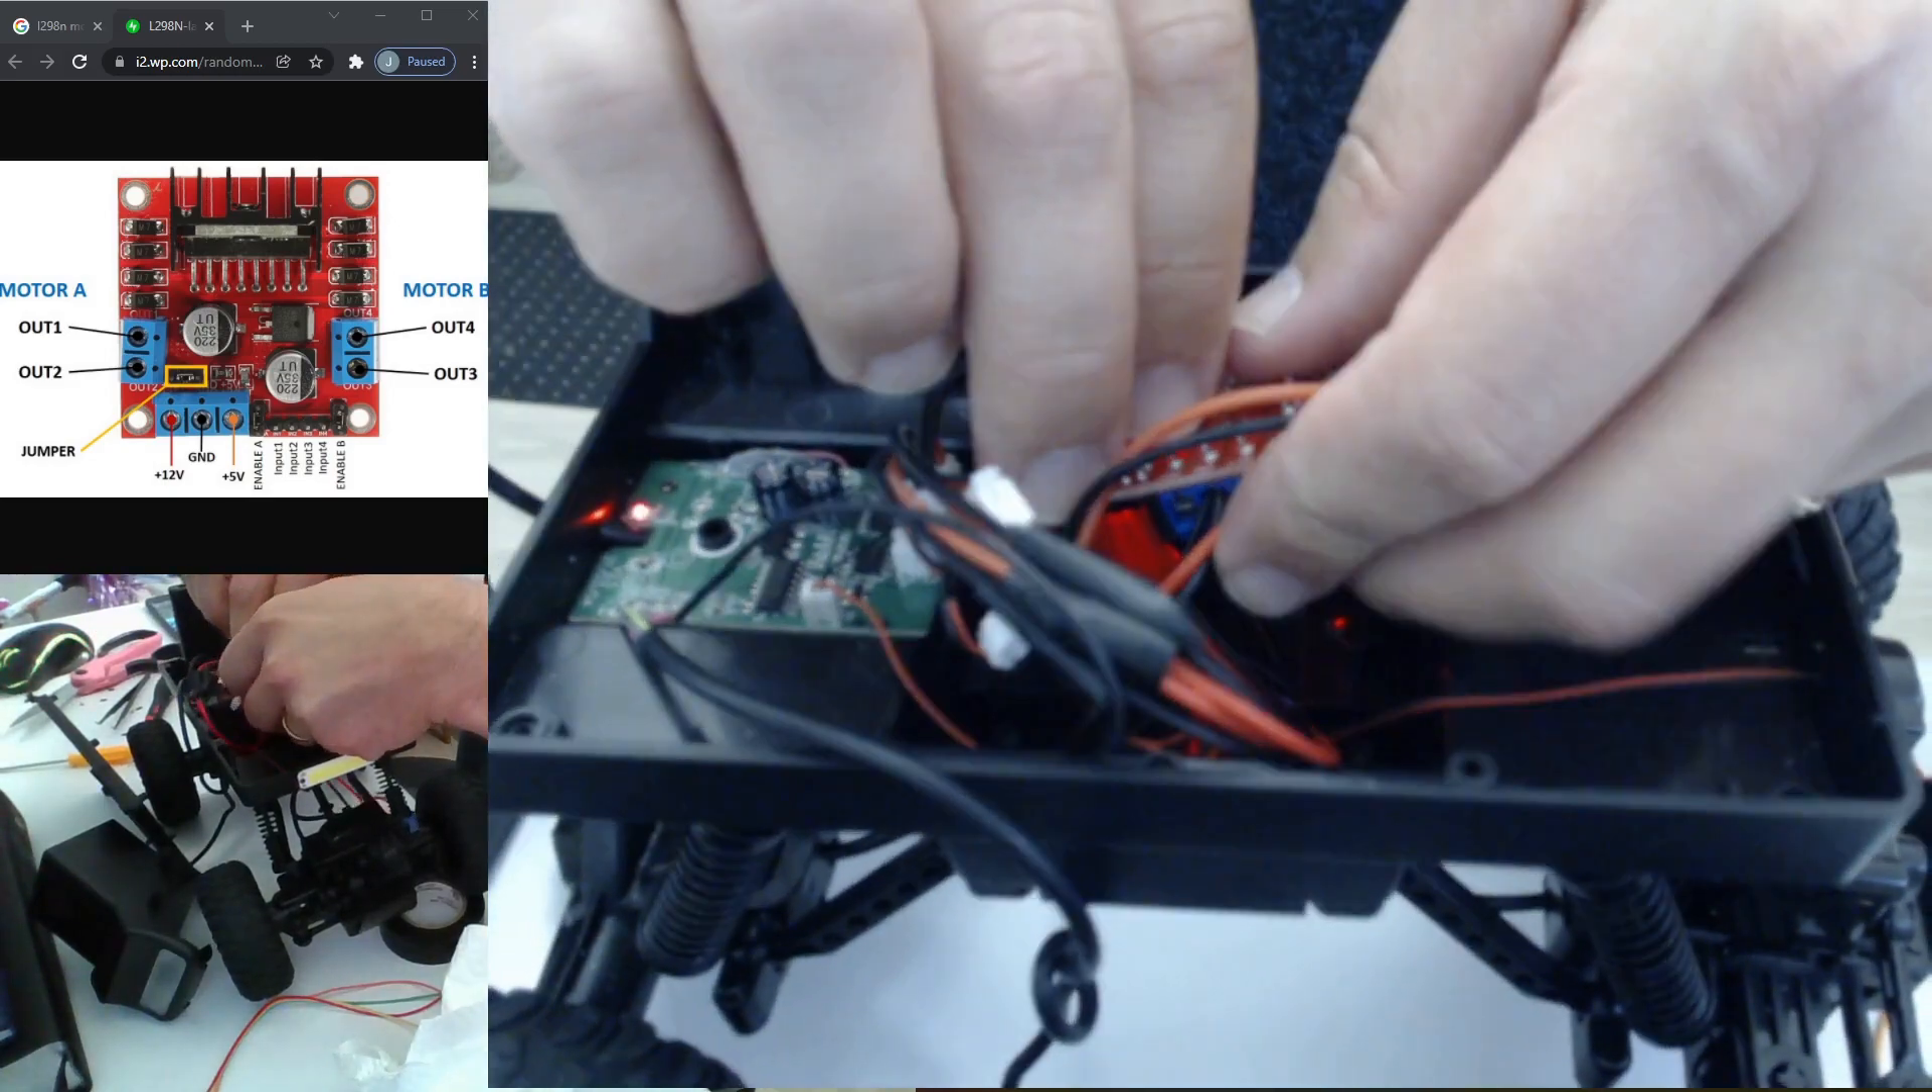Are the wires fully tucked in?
No.